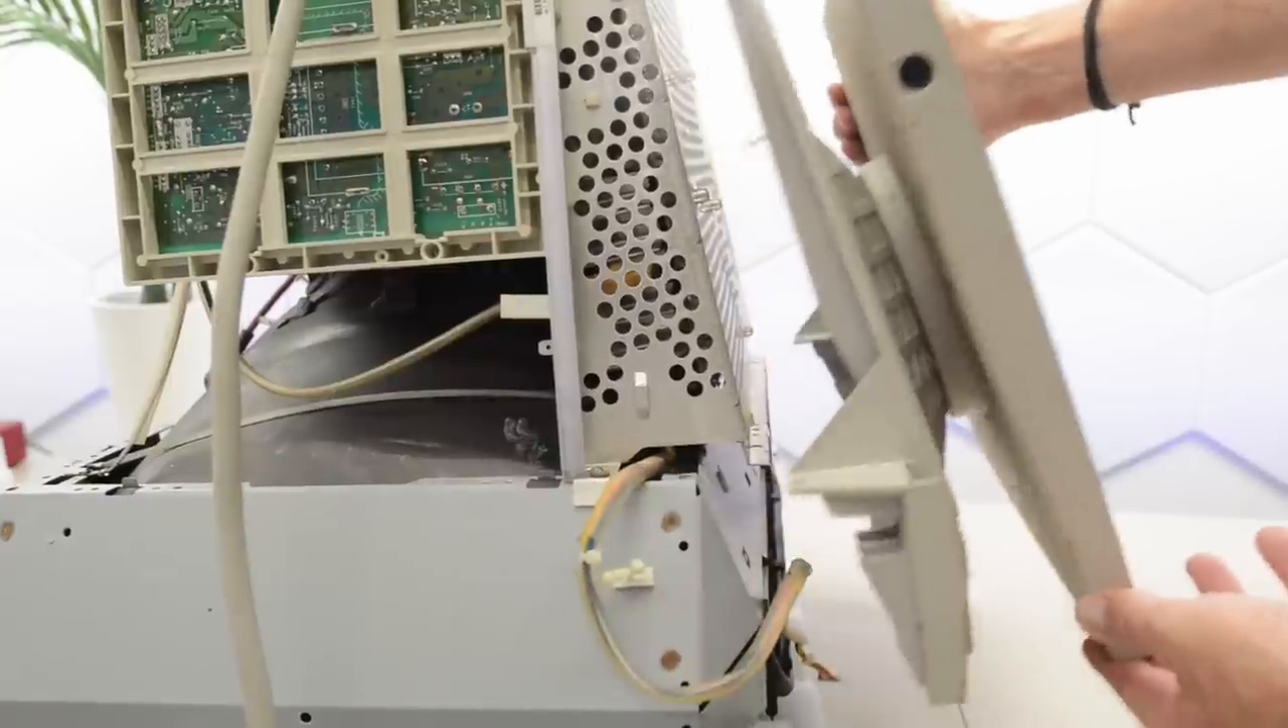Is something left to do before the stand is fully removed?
No.